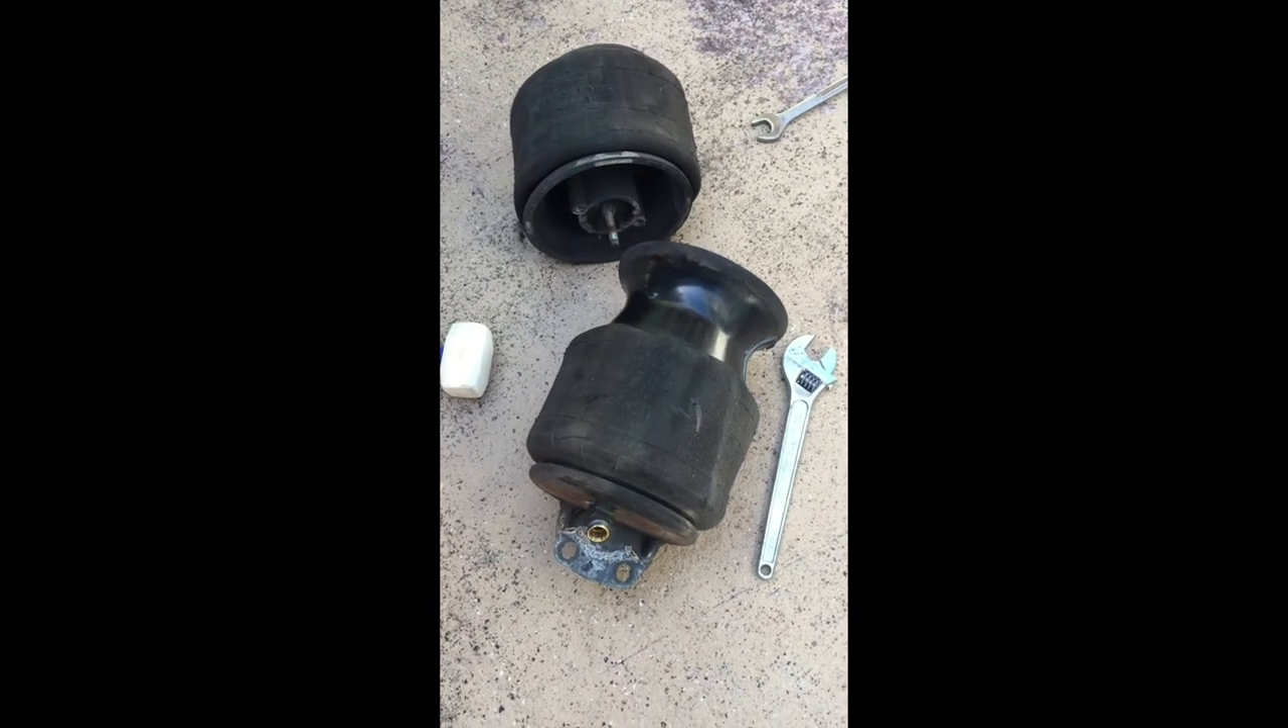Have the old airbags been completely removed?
Yes.